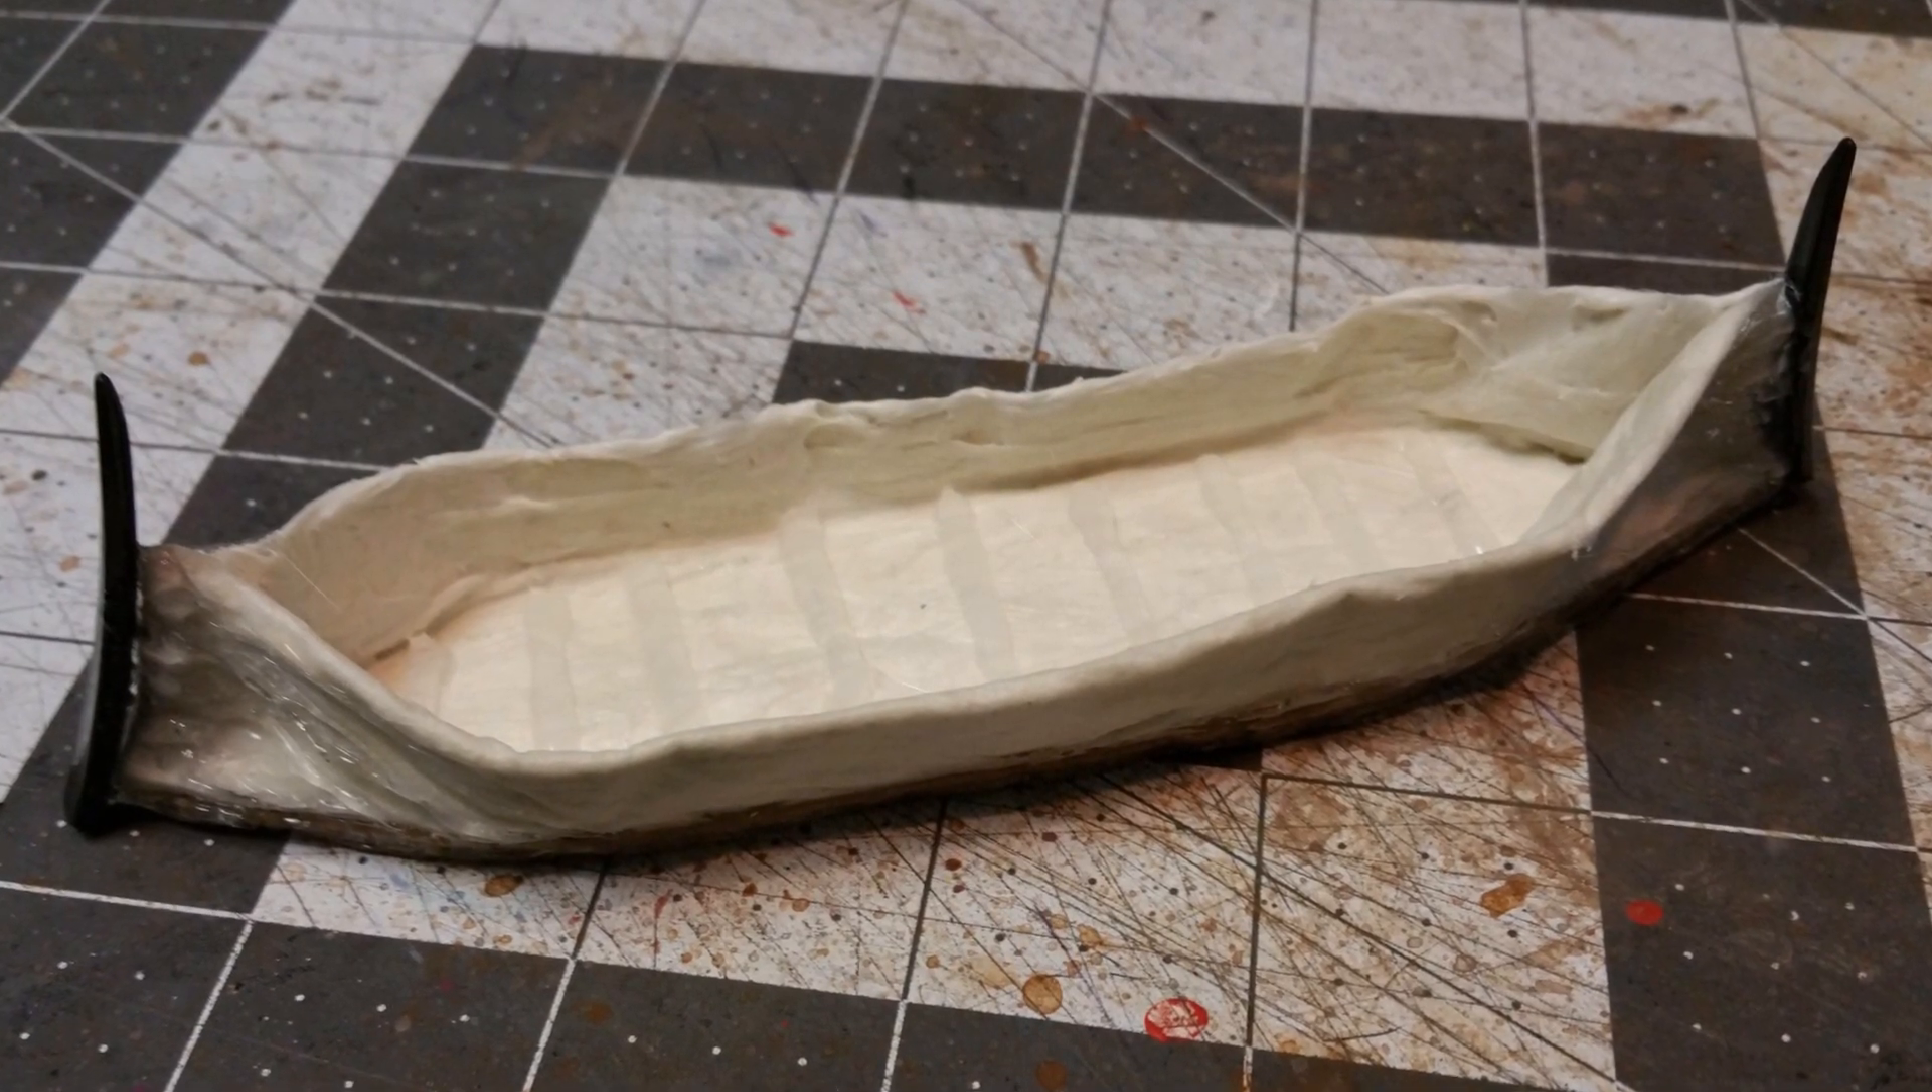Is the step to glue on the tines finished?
Yes.